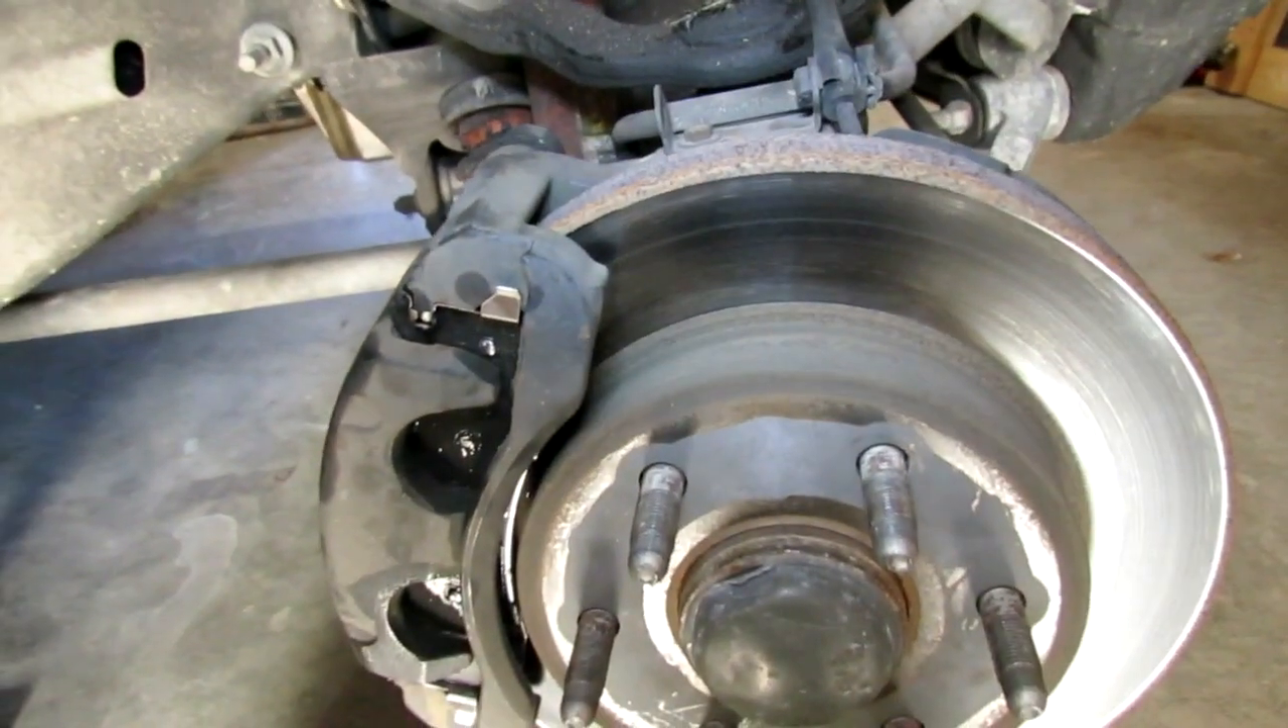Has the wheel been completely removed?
Yes.